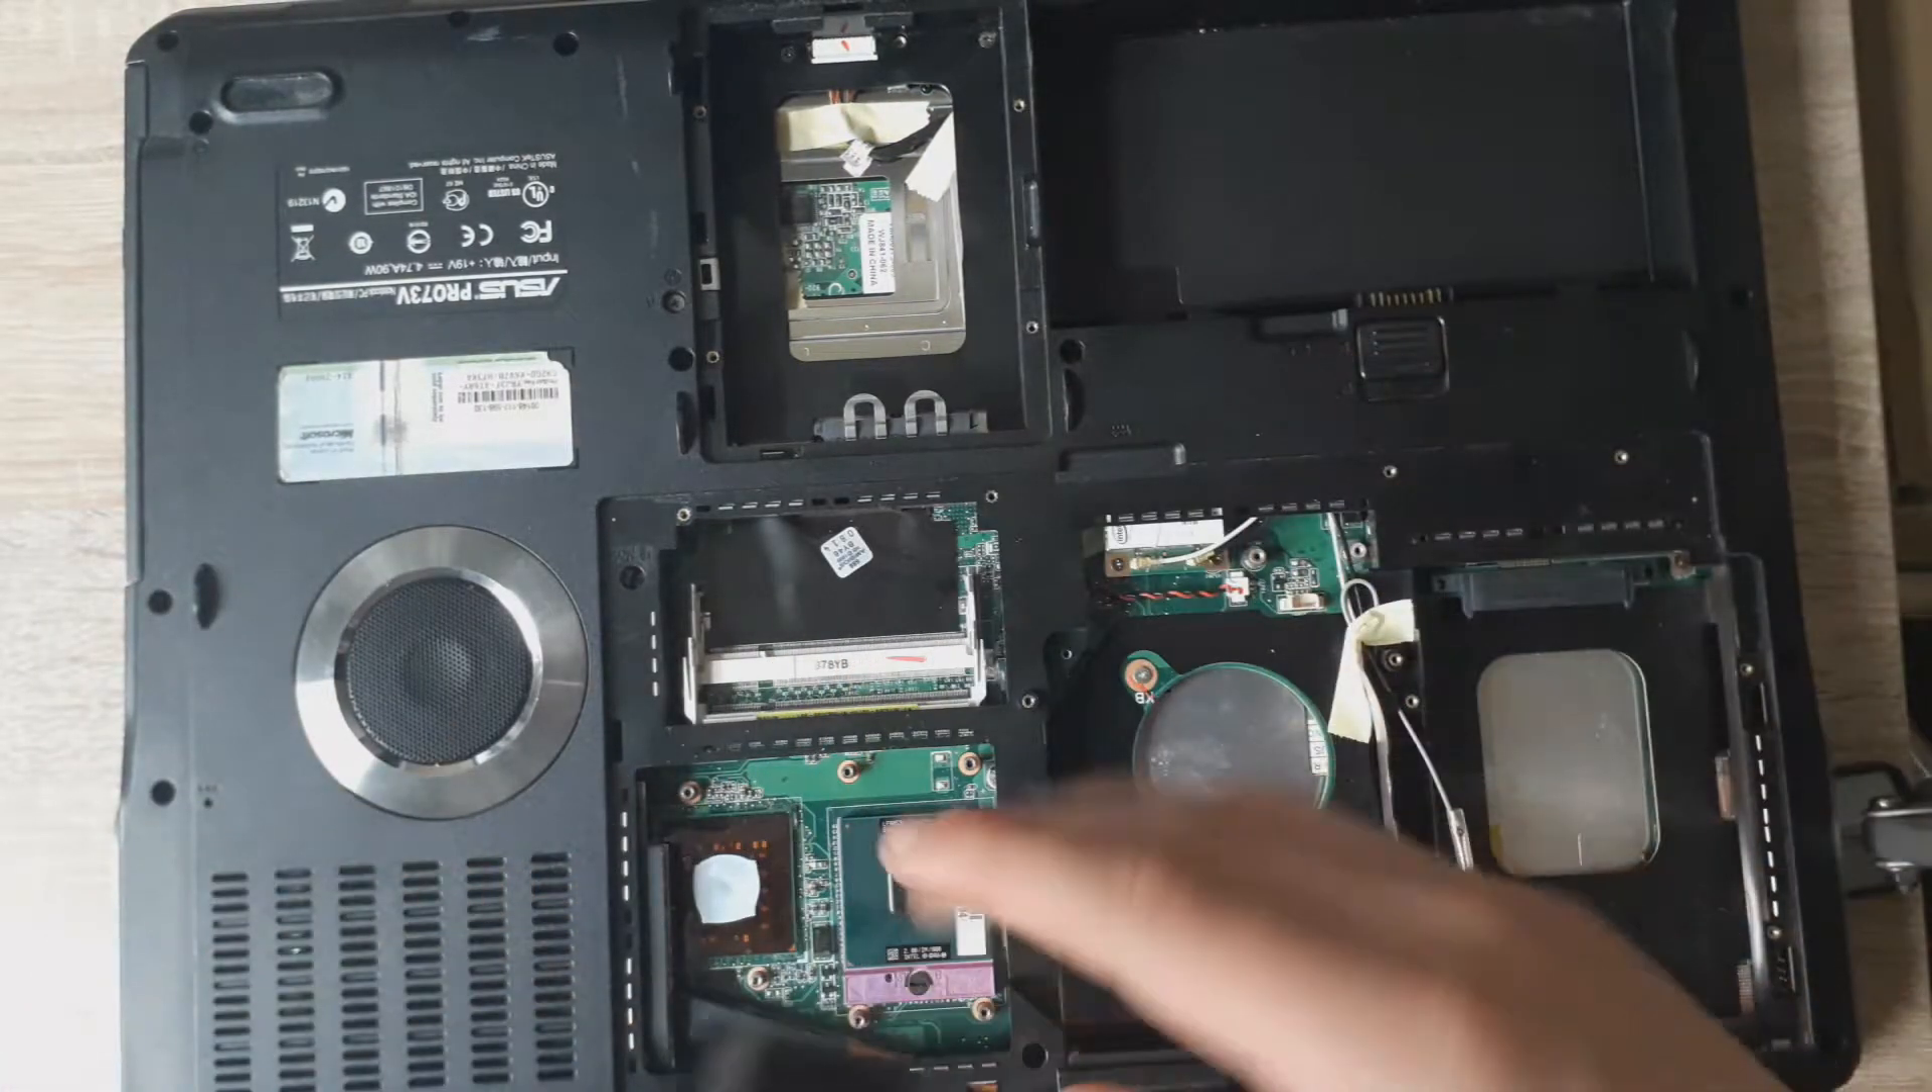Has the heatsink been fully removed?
Yes.